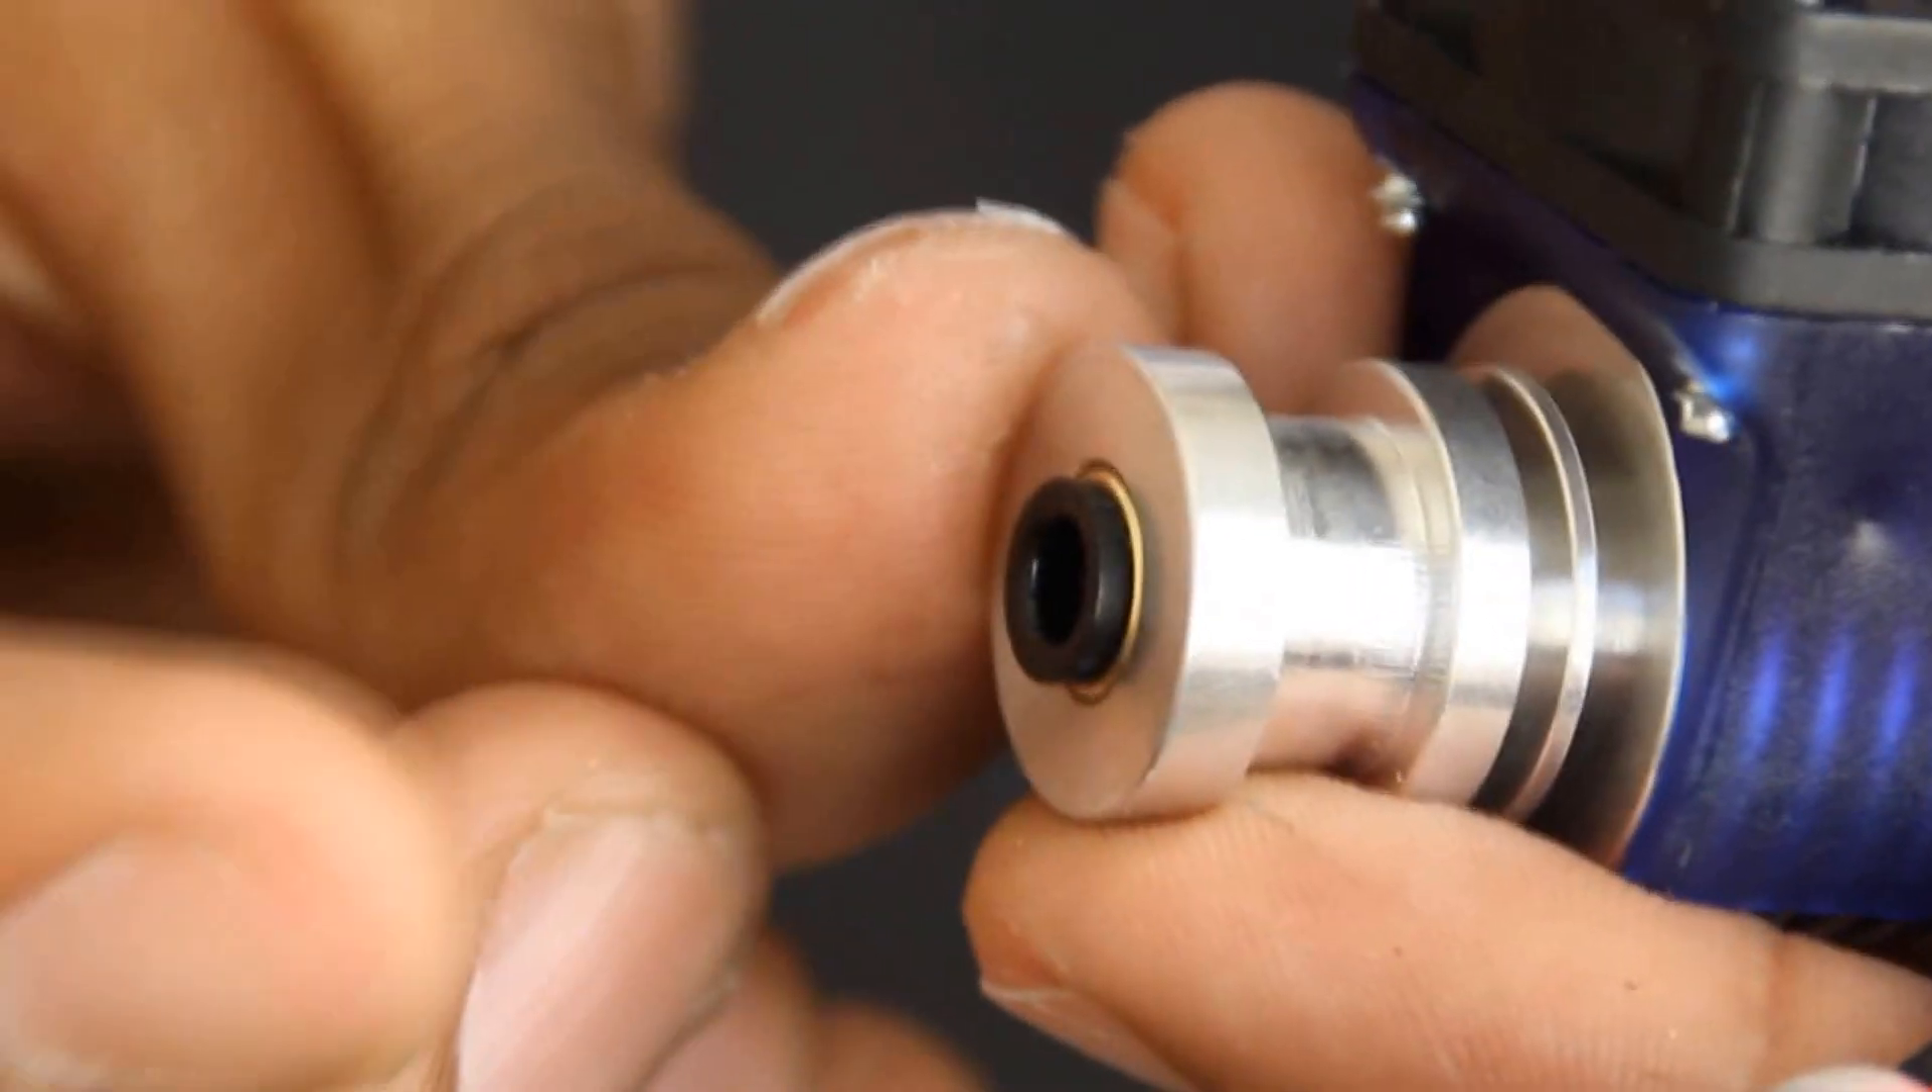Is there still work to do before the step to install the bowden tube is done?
Yes.